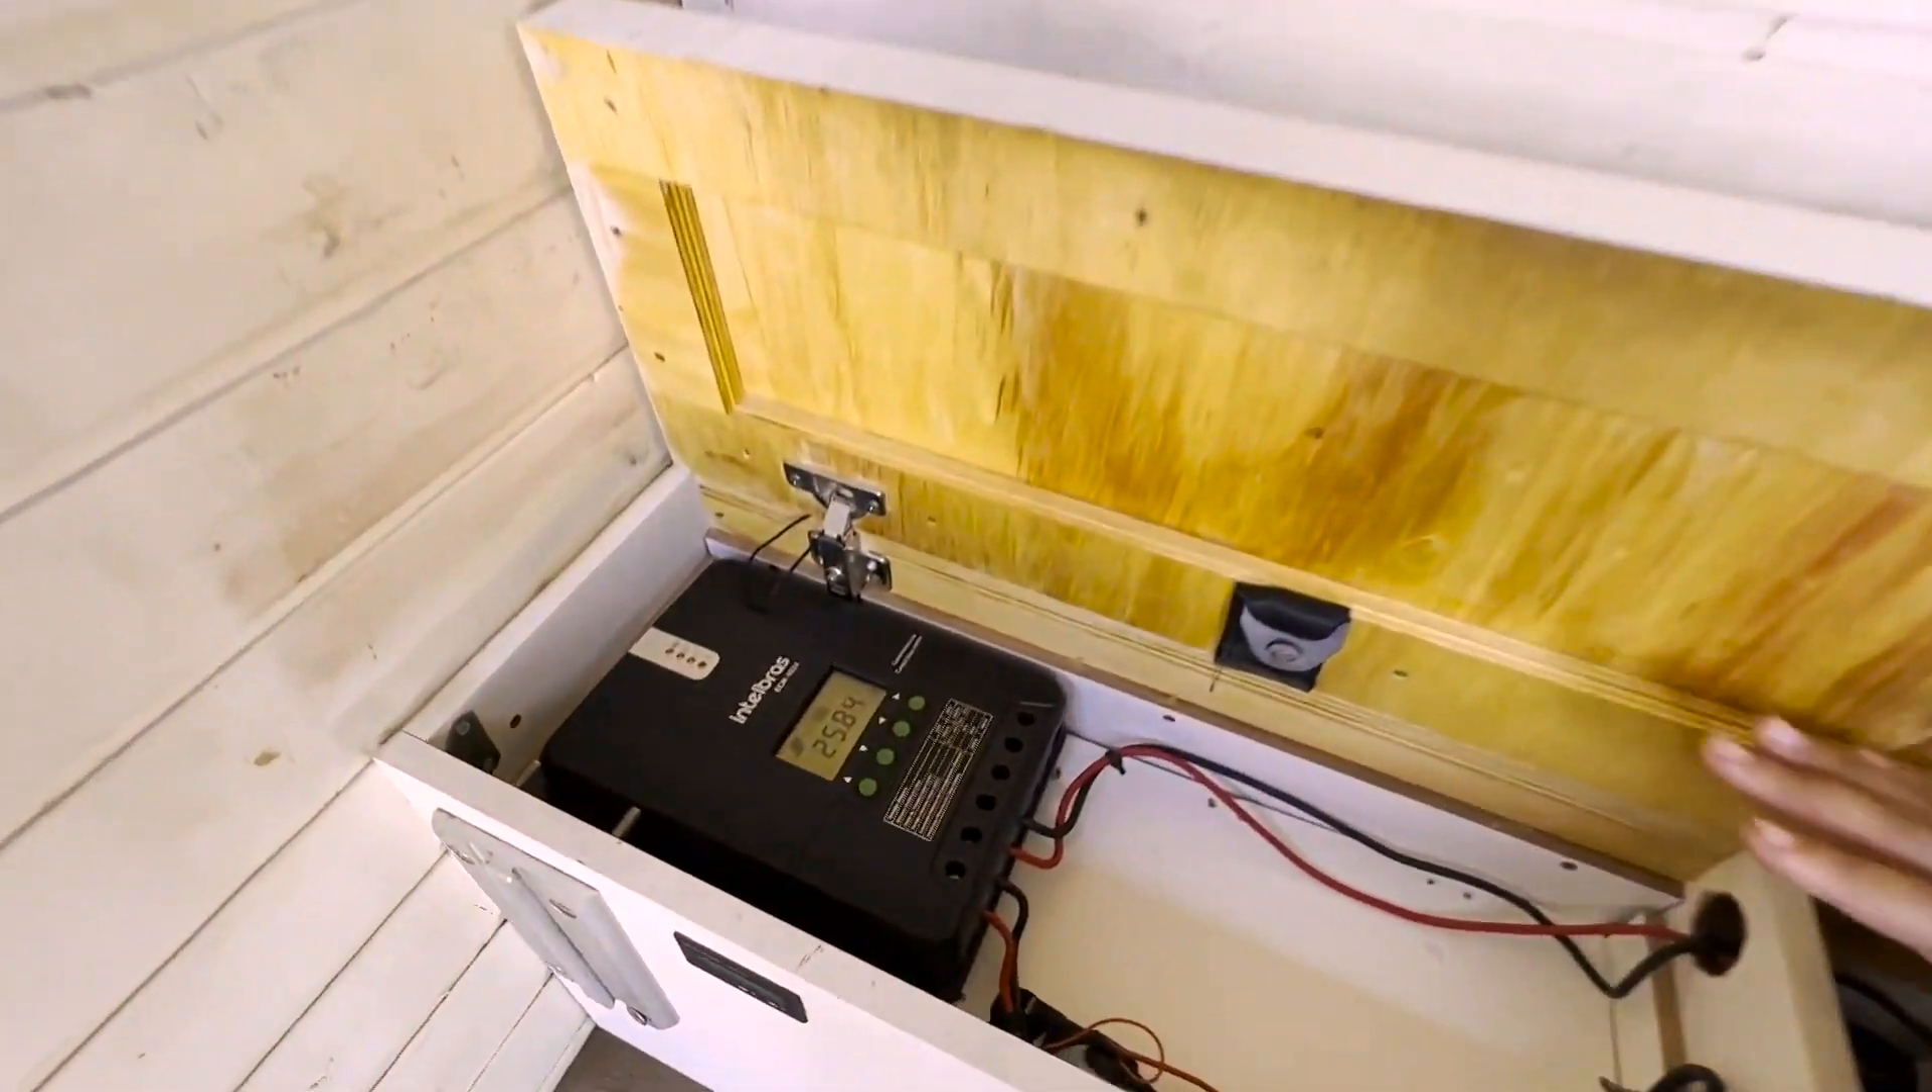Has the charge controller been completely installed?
Yes.